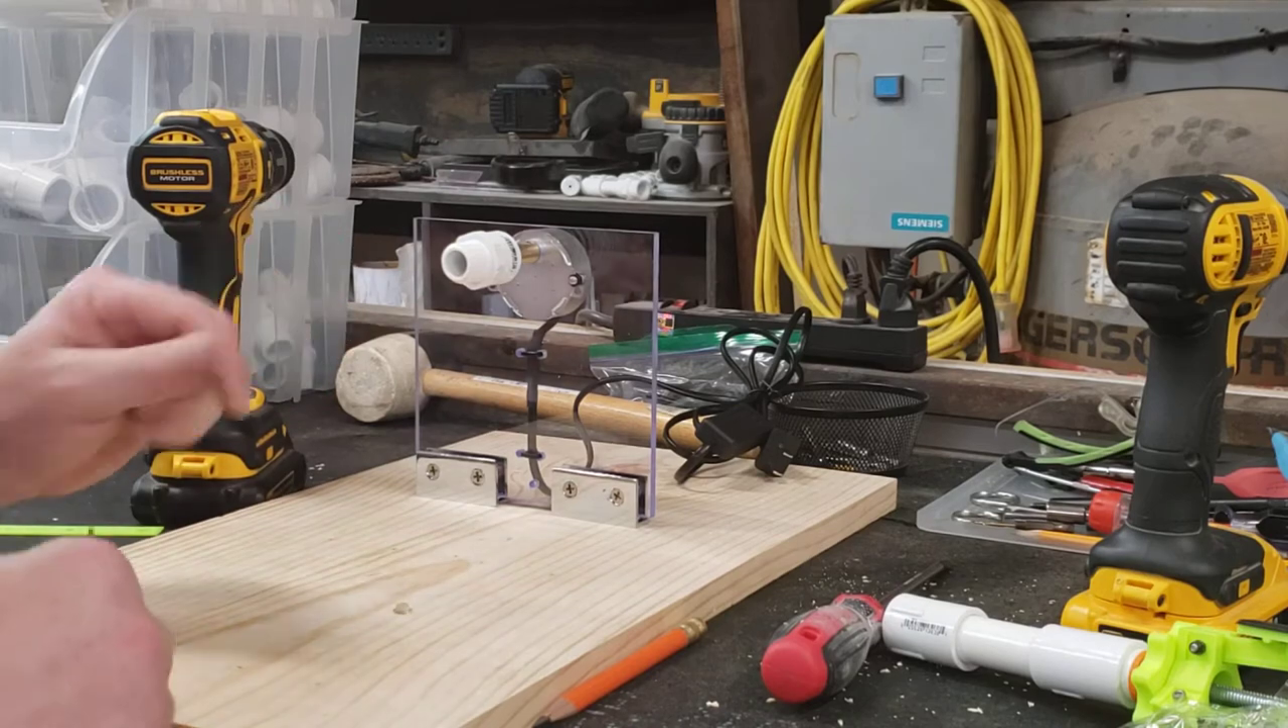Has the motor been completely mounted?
Yes.